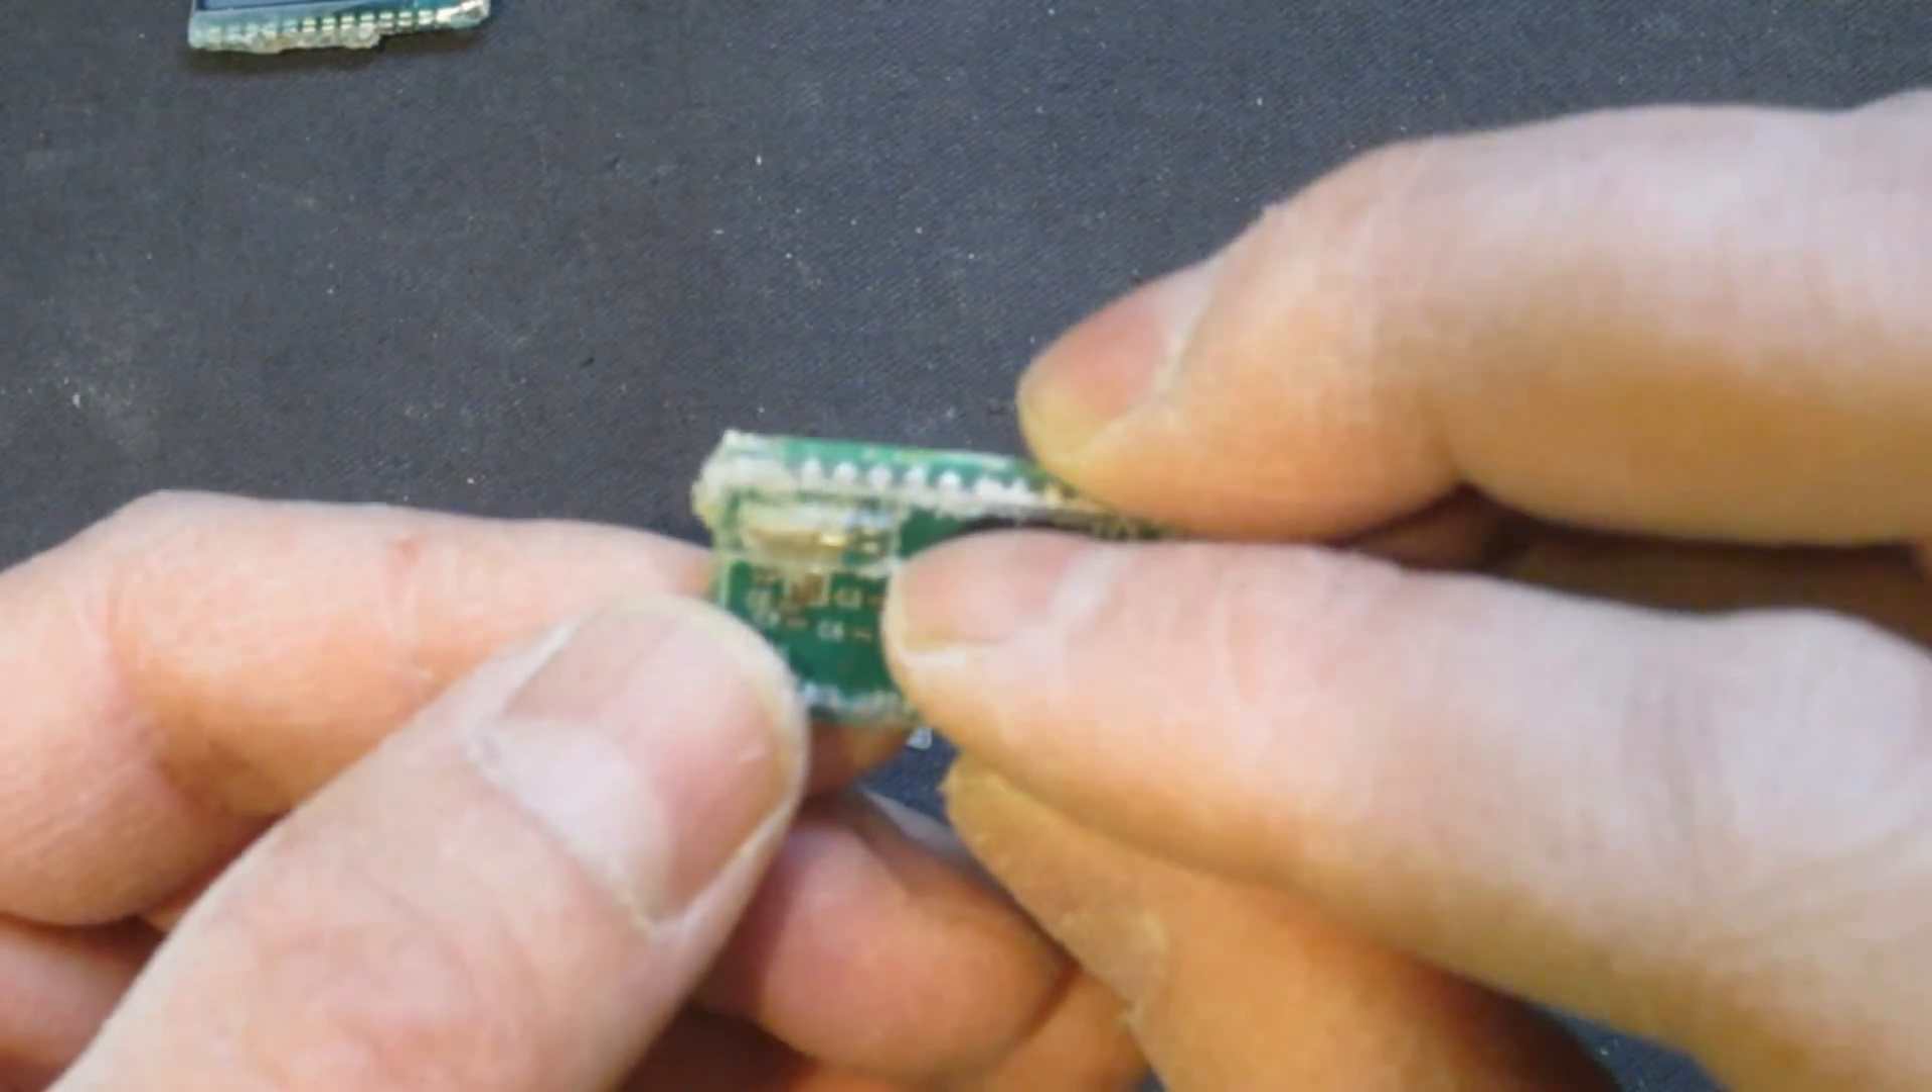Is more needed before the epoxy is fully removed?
Yes.